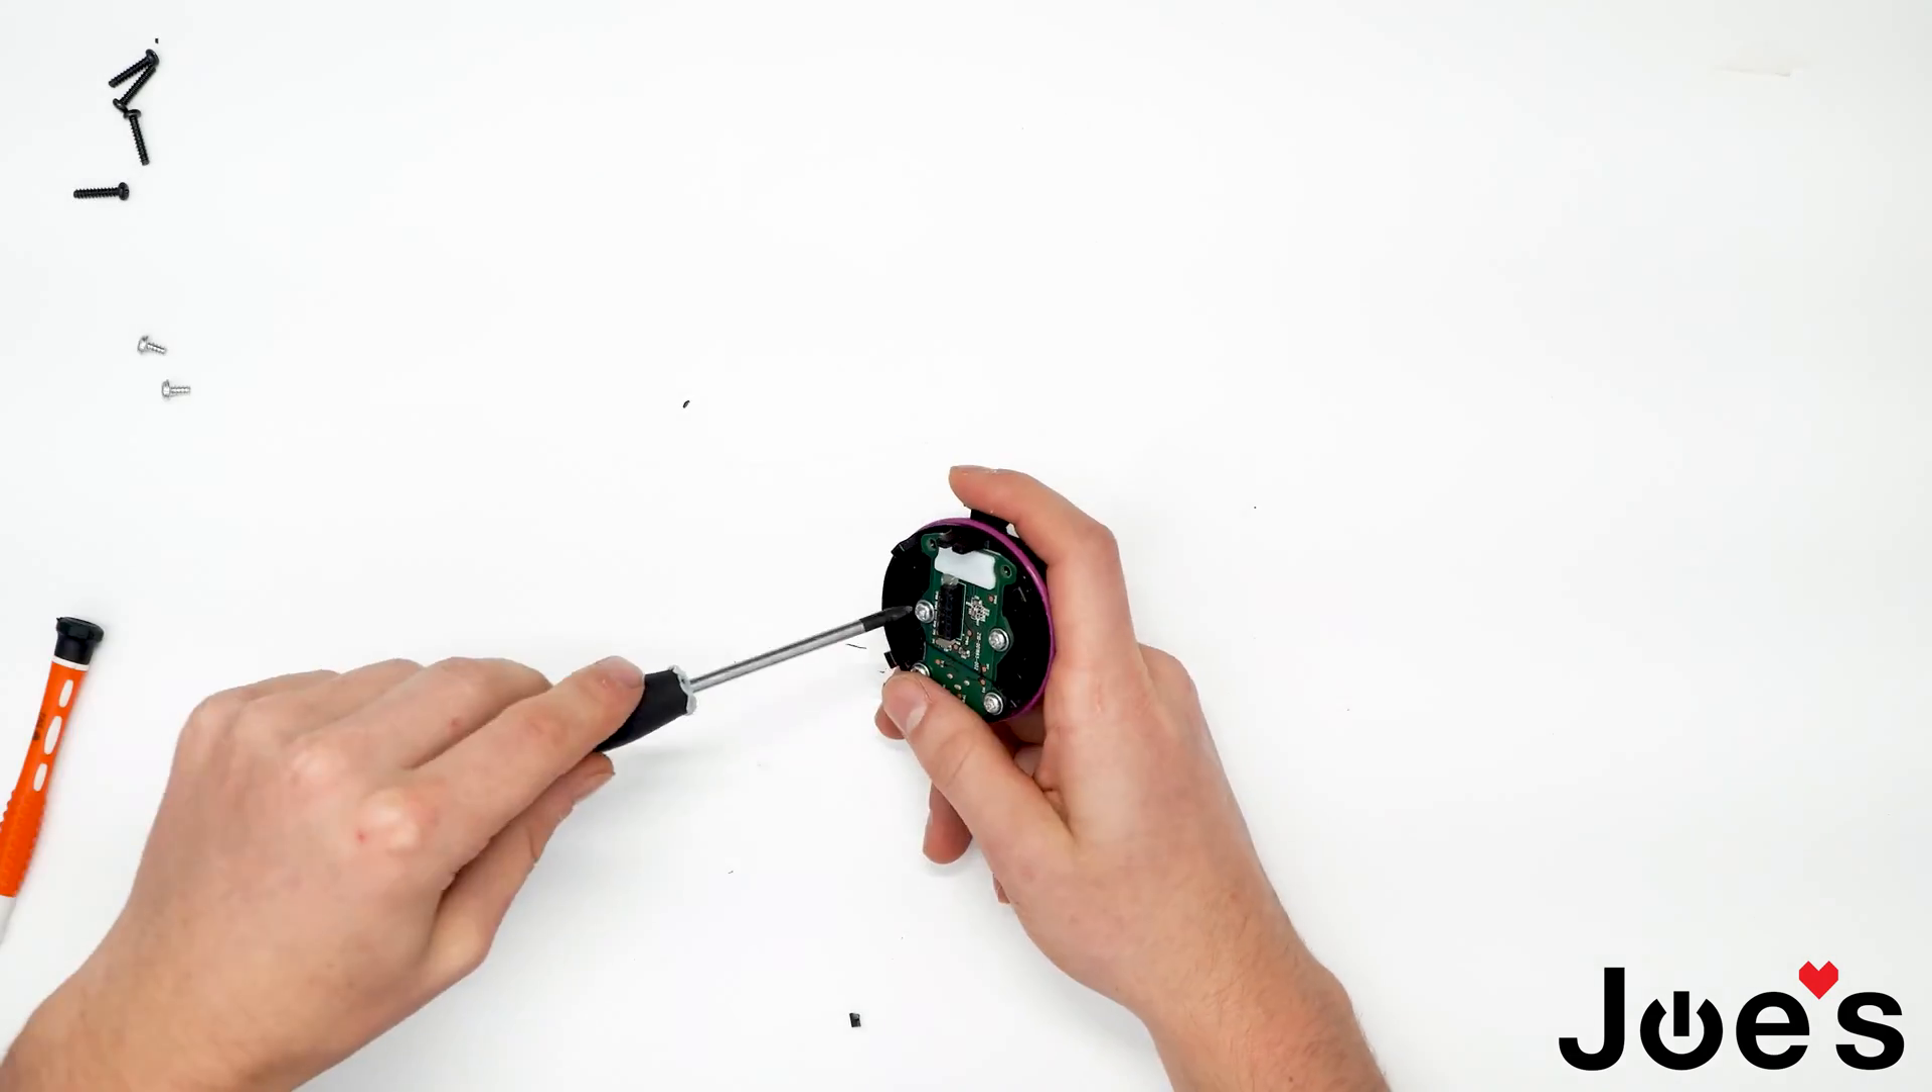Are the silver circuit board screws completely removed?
No.